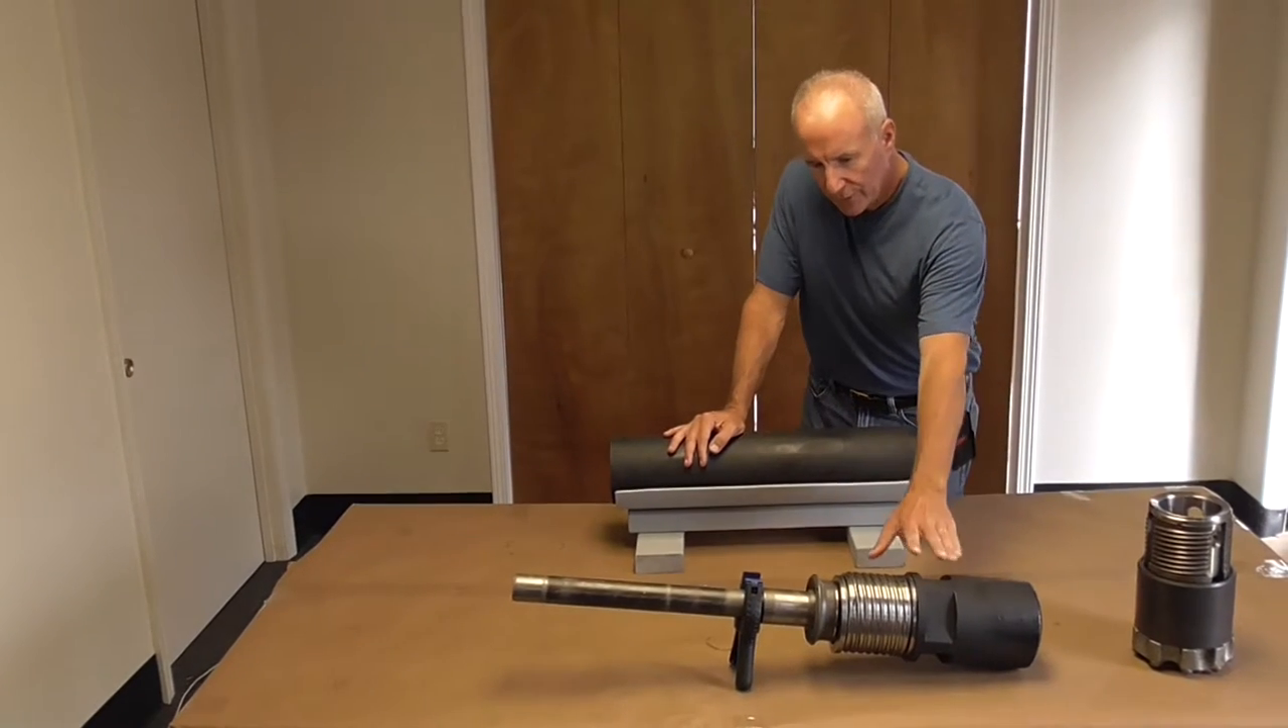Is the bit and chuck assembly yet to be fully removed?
No.